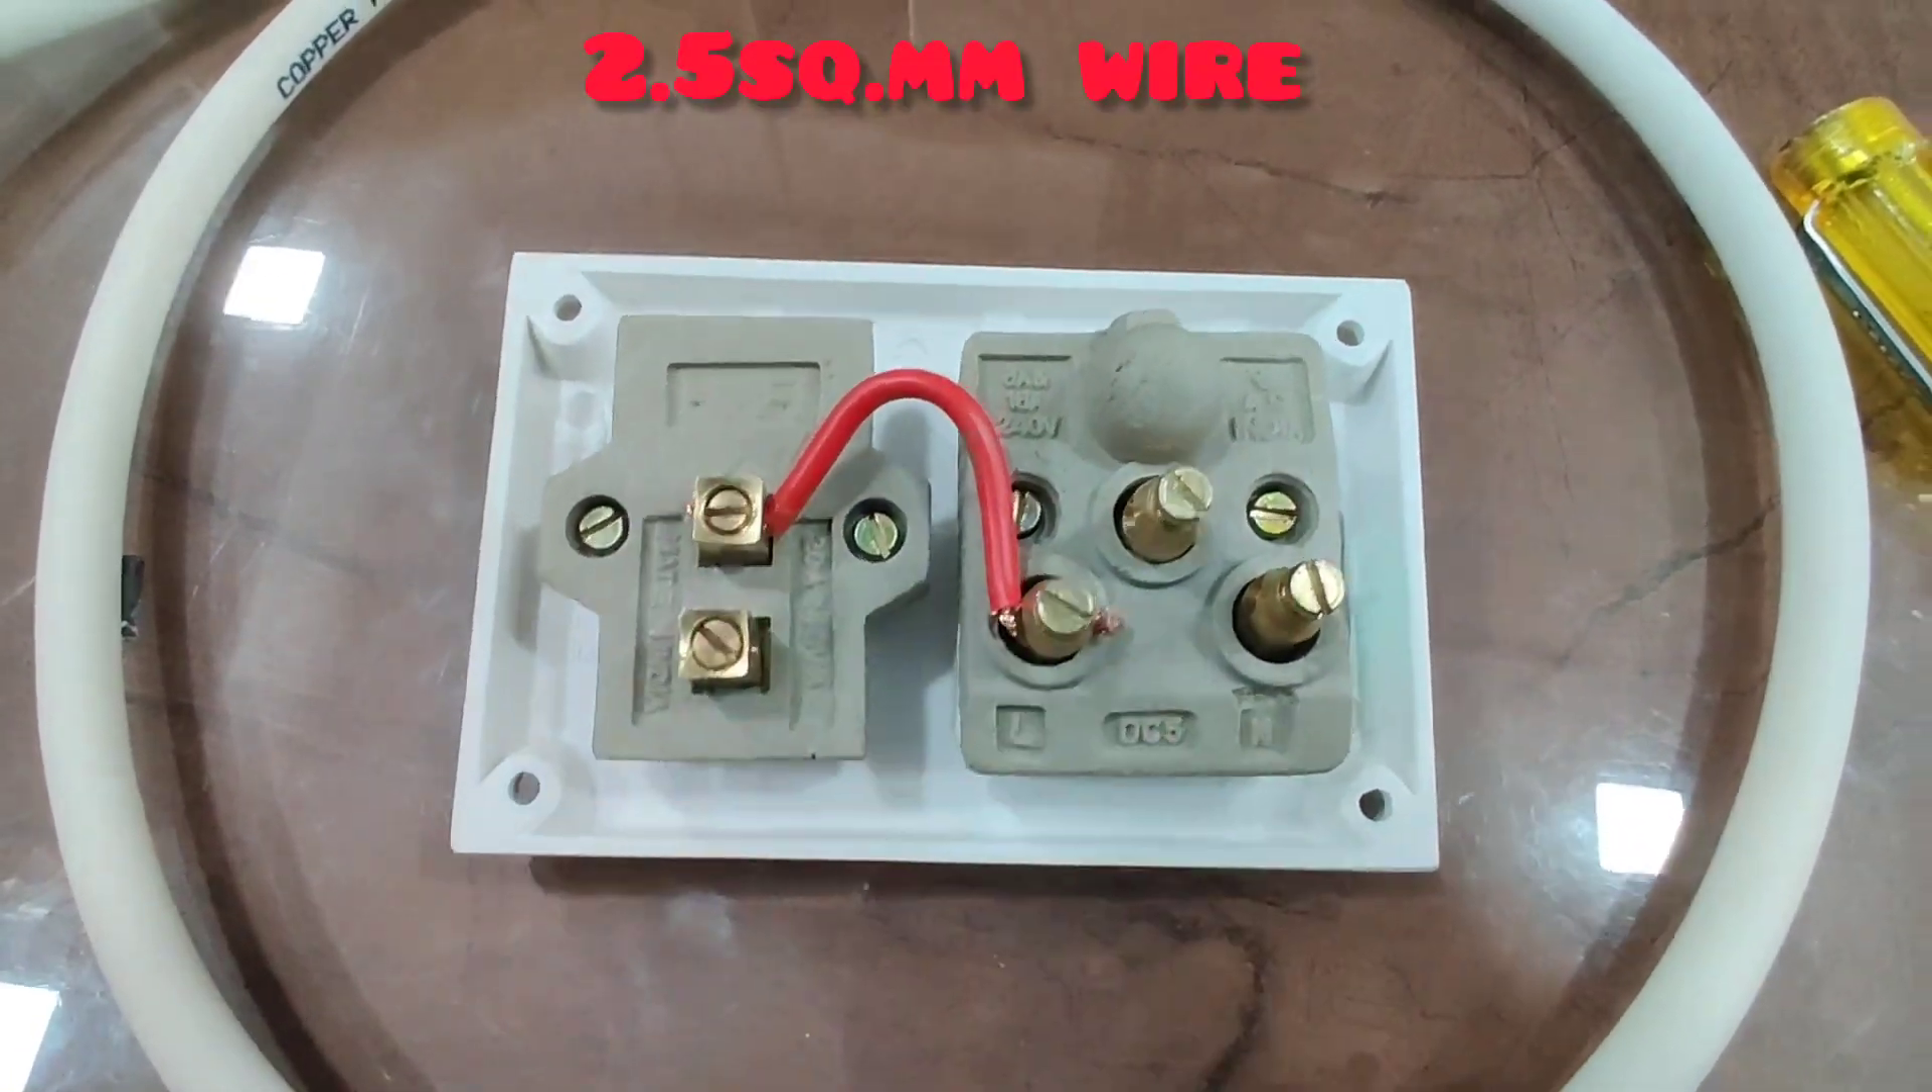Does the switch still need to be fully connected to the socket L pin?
No.